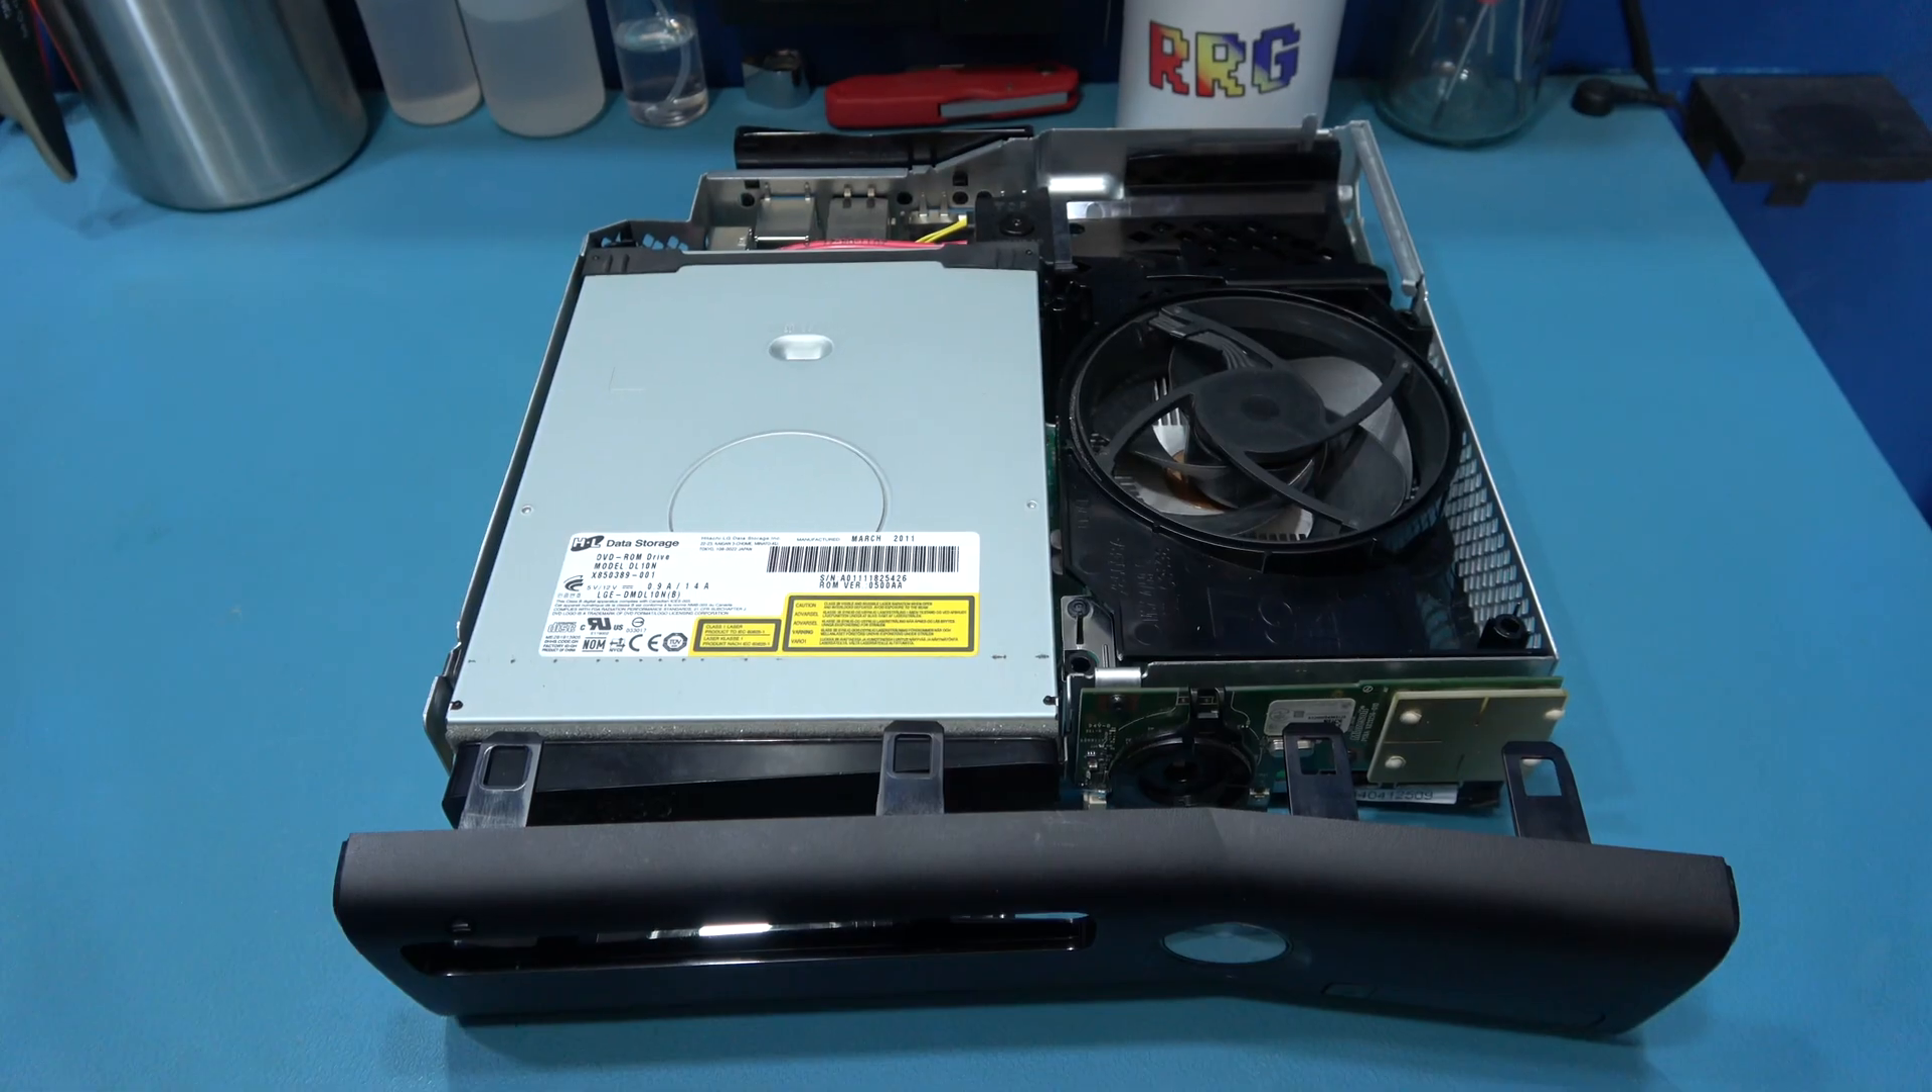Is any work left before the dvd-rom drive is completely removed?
Yes.